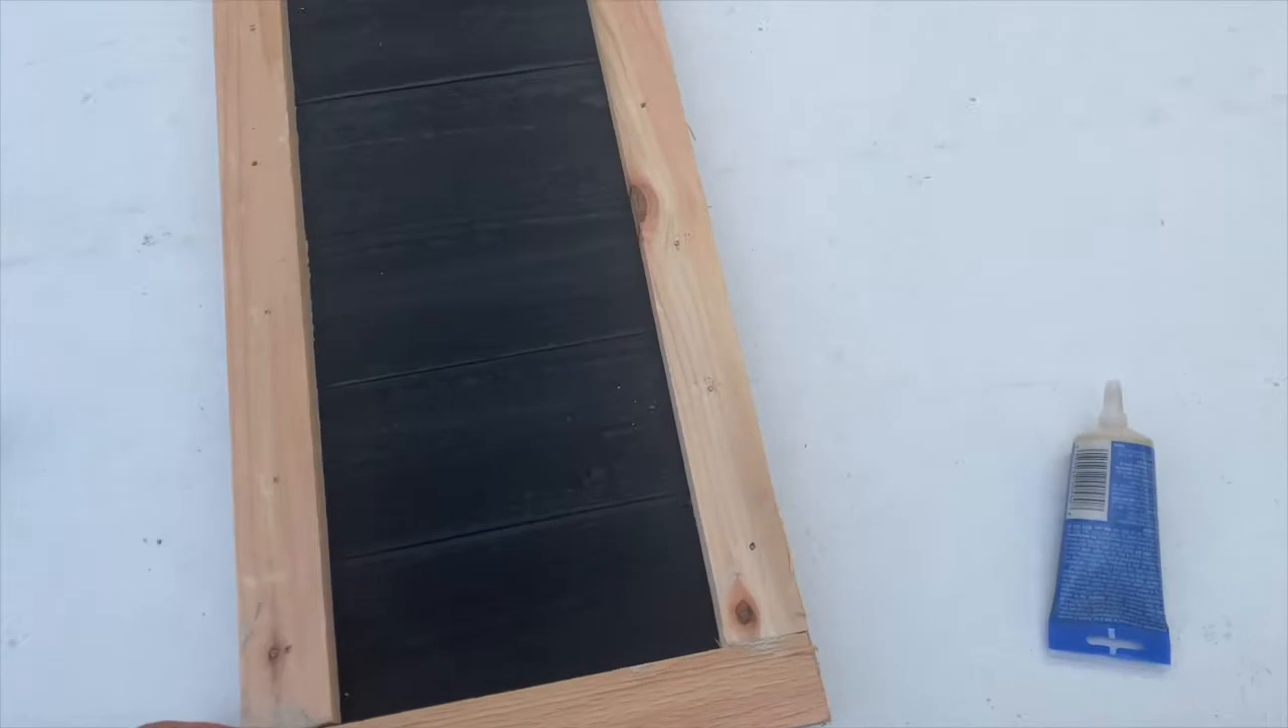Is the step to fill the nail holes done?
No.